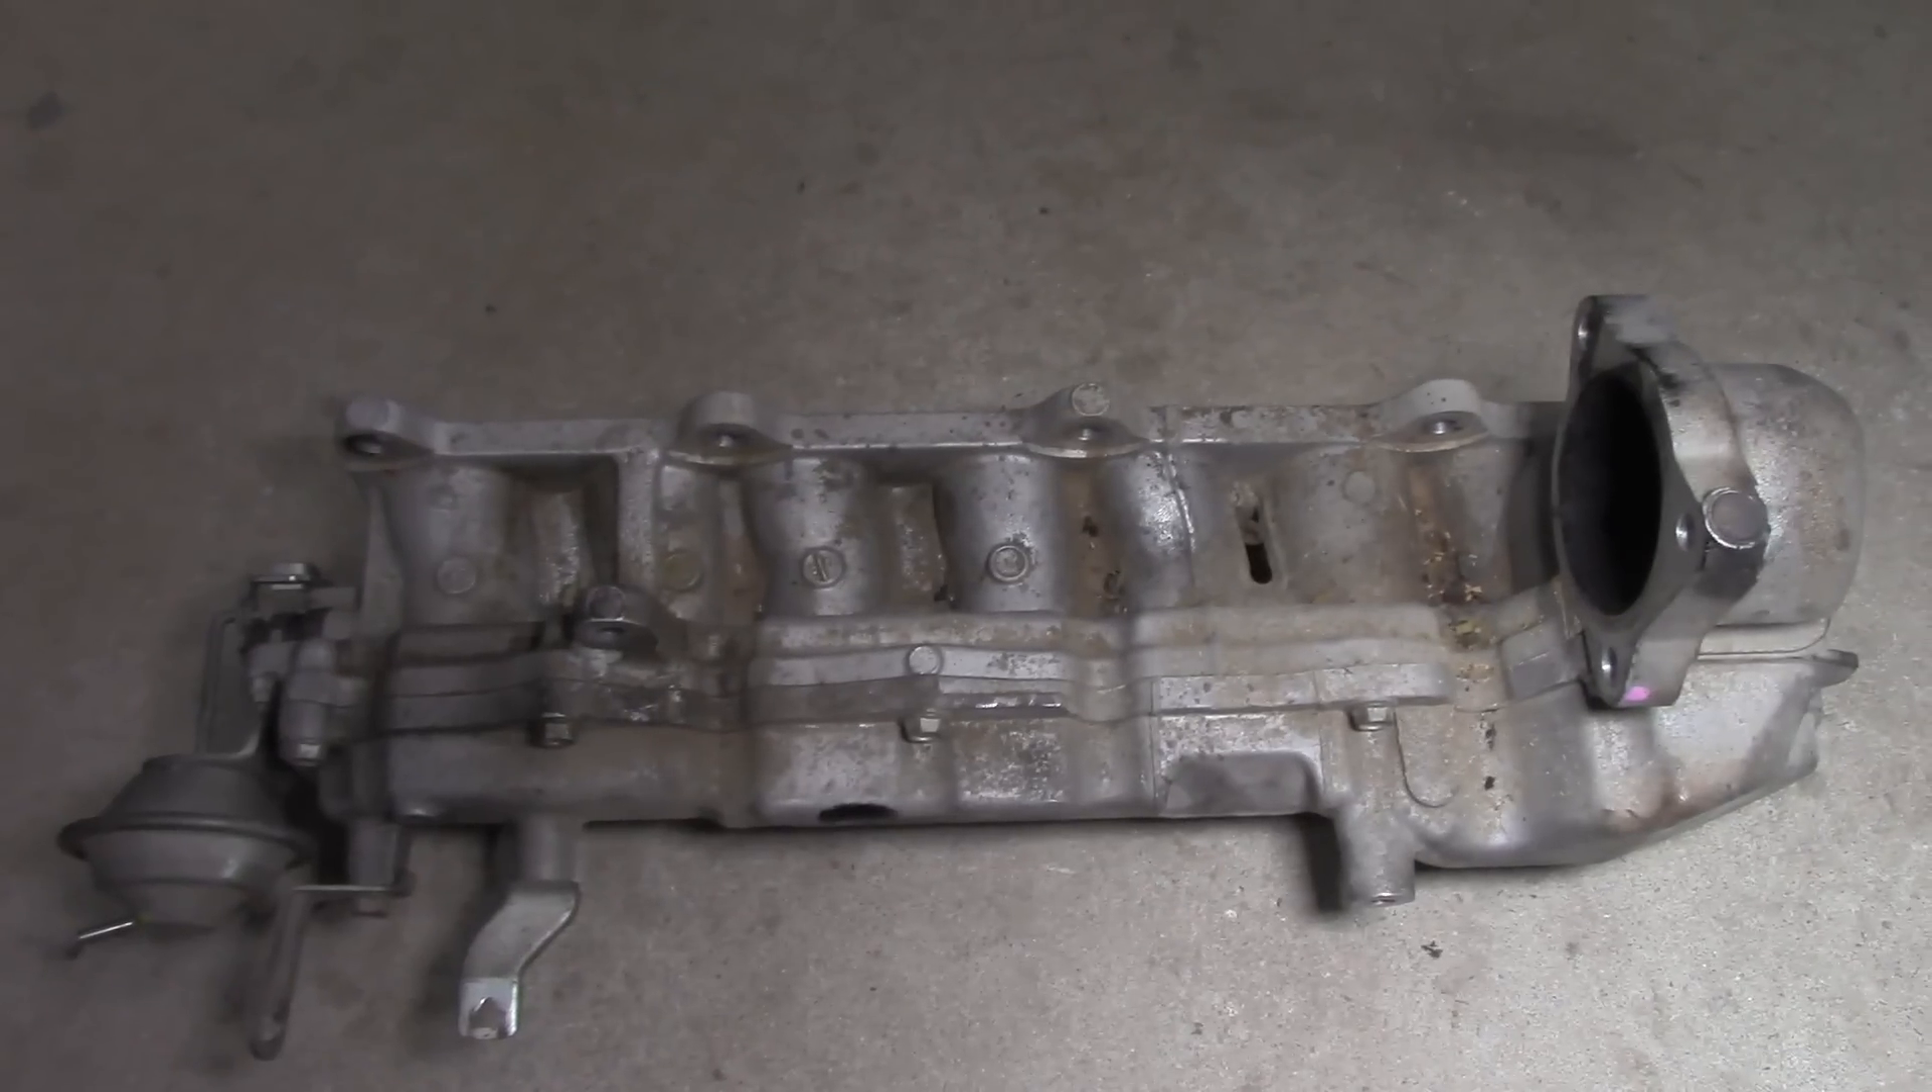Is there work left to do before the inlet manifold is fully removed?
No.